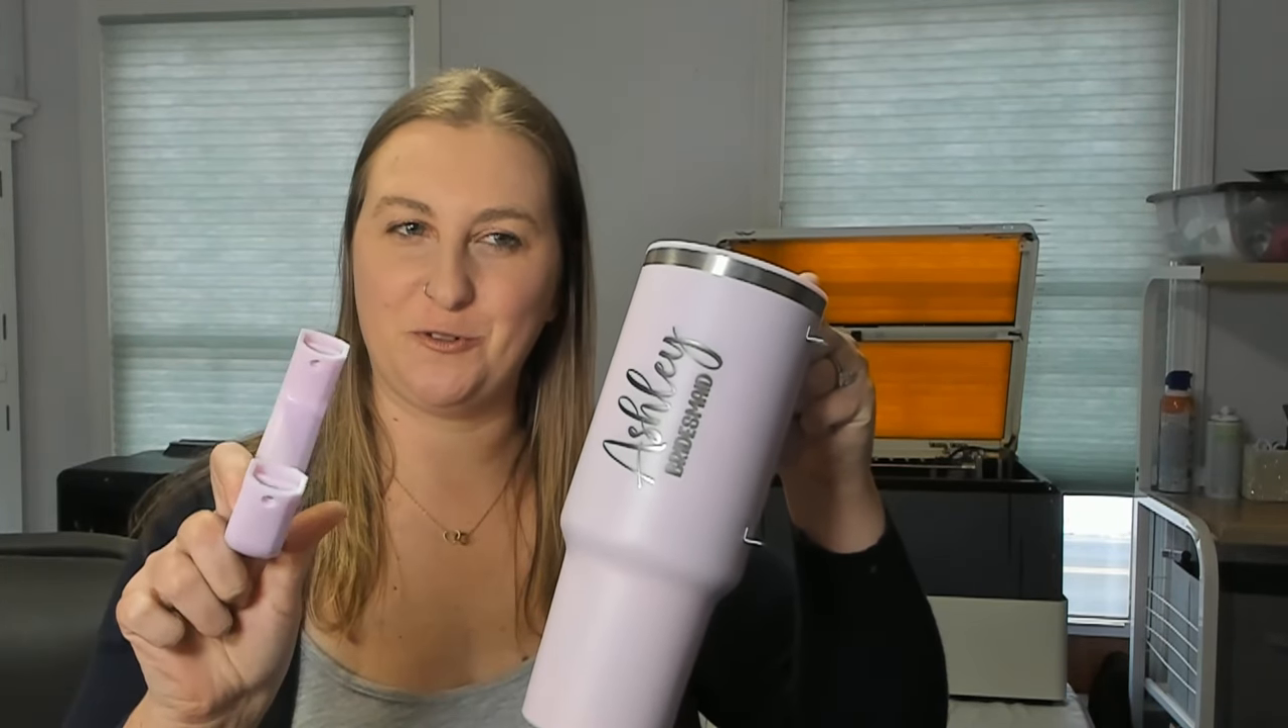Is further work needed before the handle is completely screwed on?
Yes.